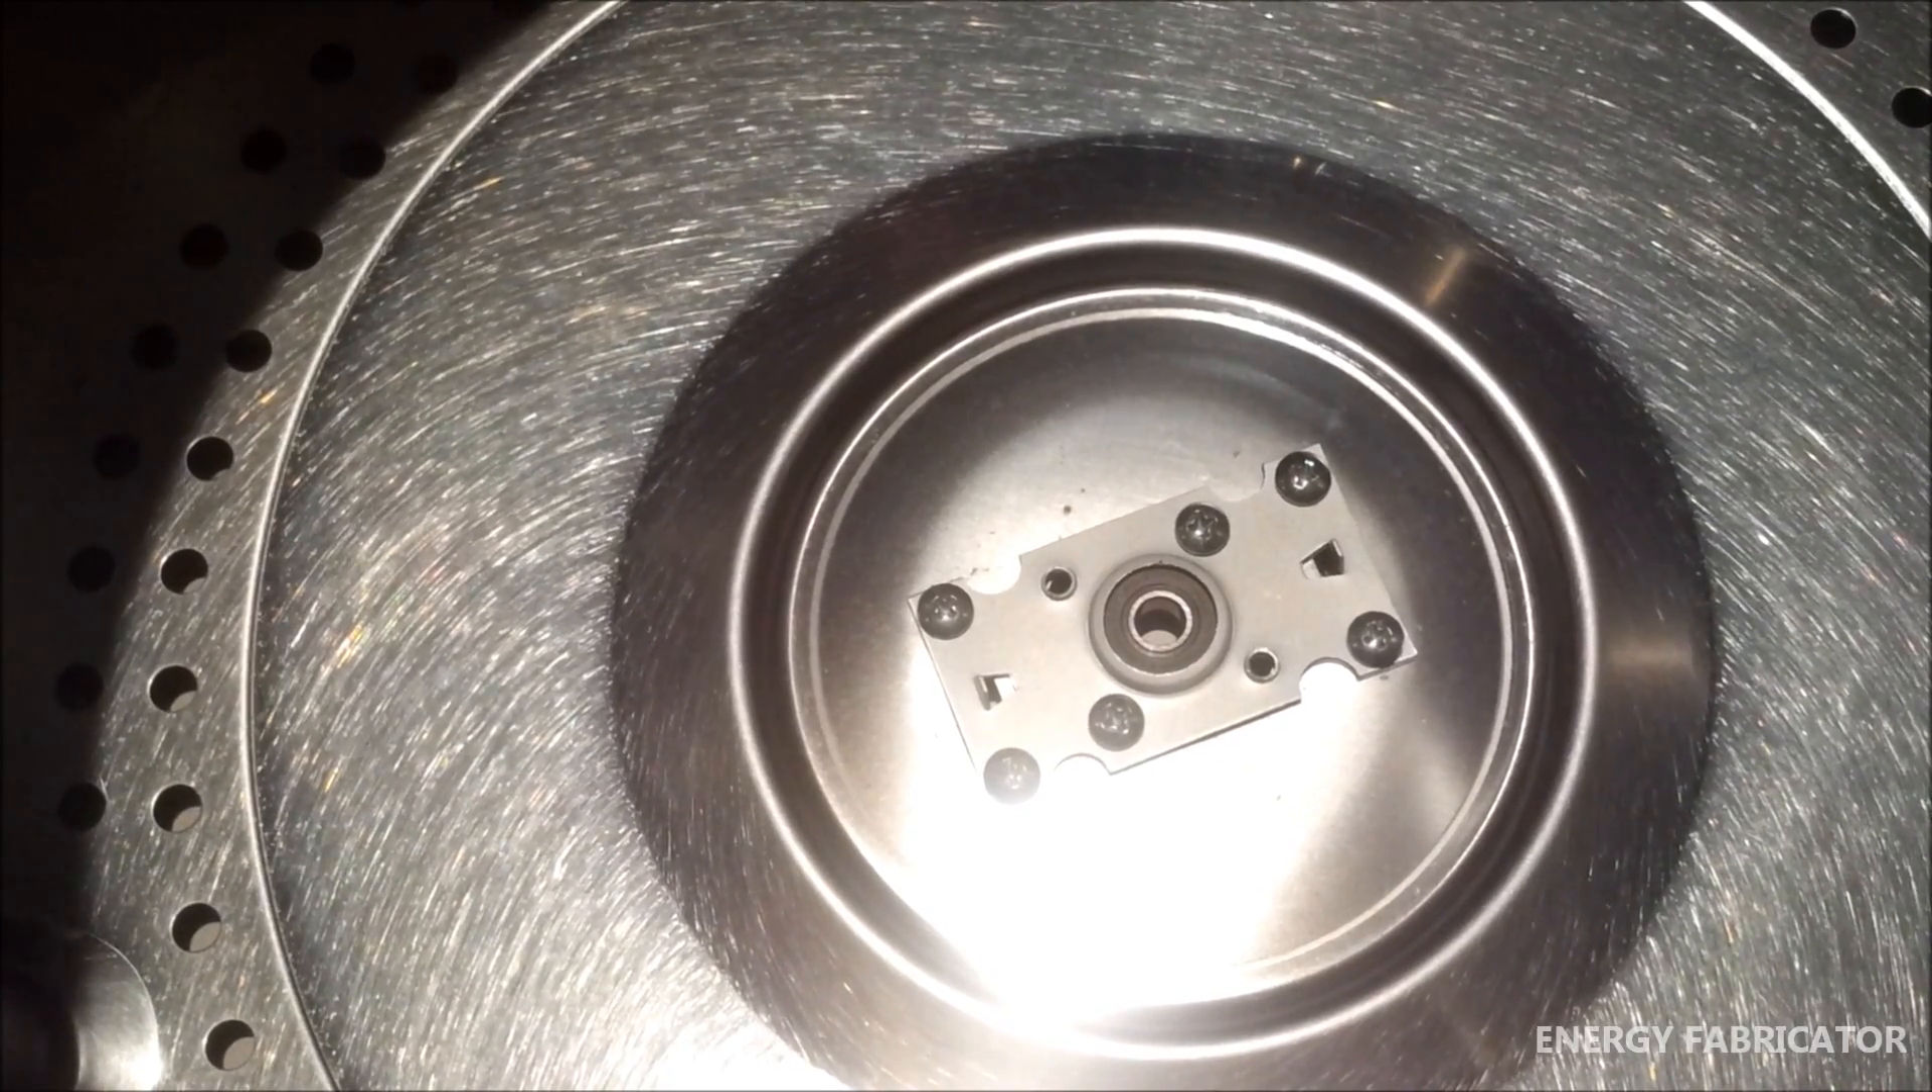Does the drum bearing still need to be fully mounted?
No.